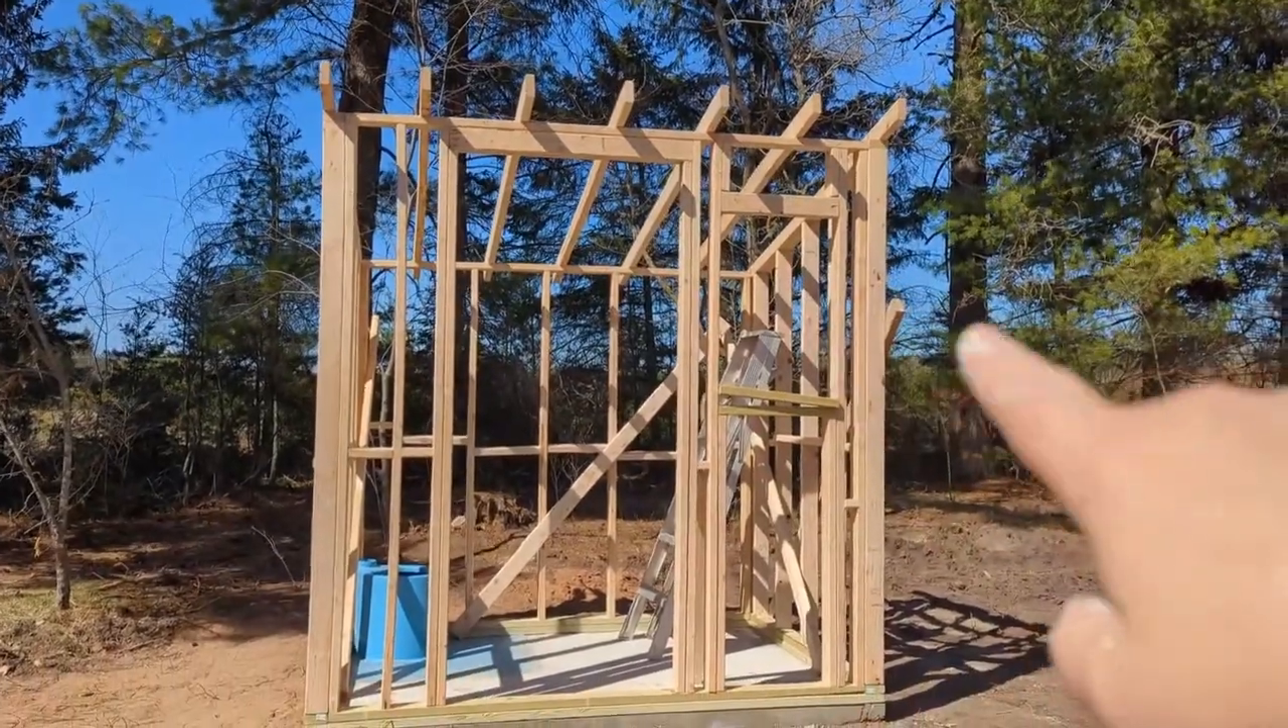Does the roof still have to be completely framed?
No.